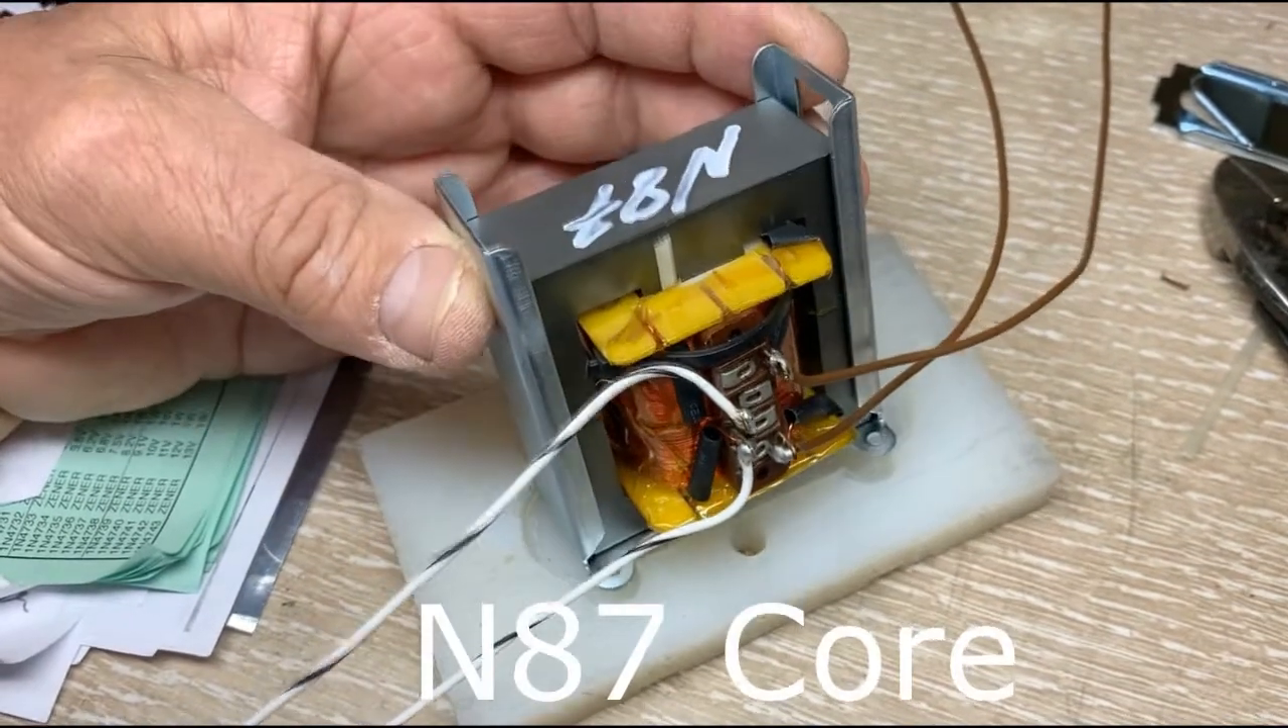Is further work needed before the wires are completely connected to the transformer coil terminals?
No.